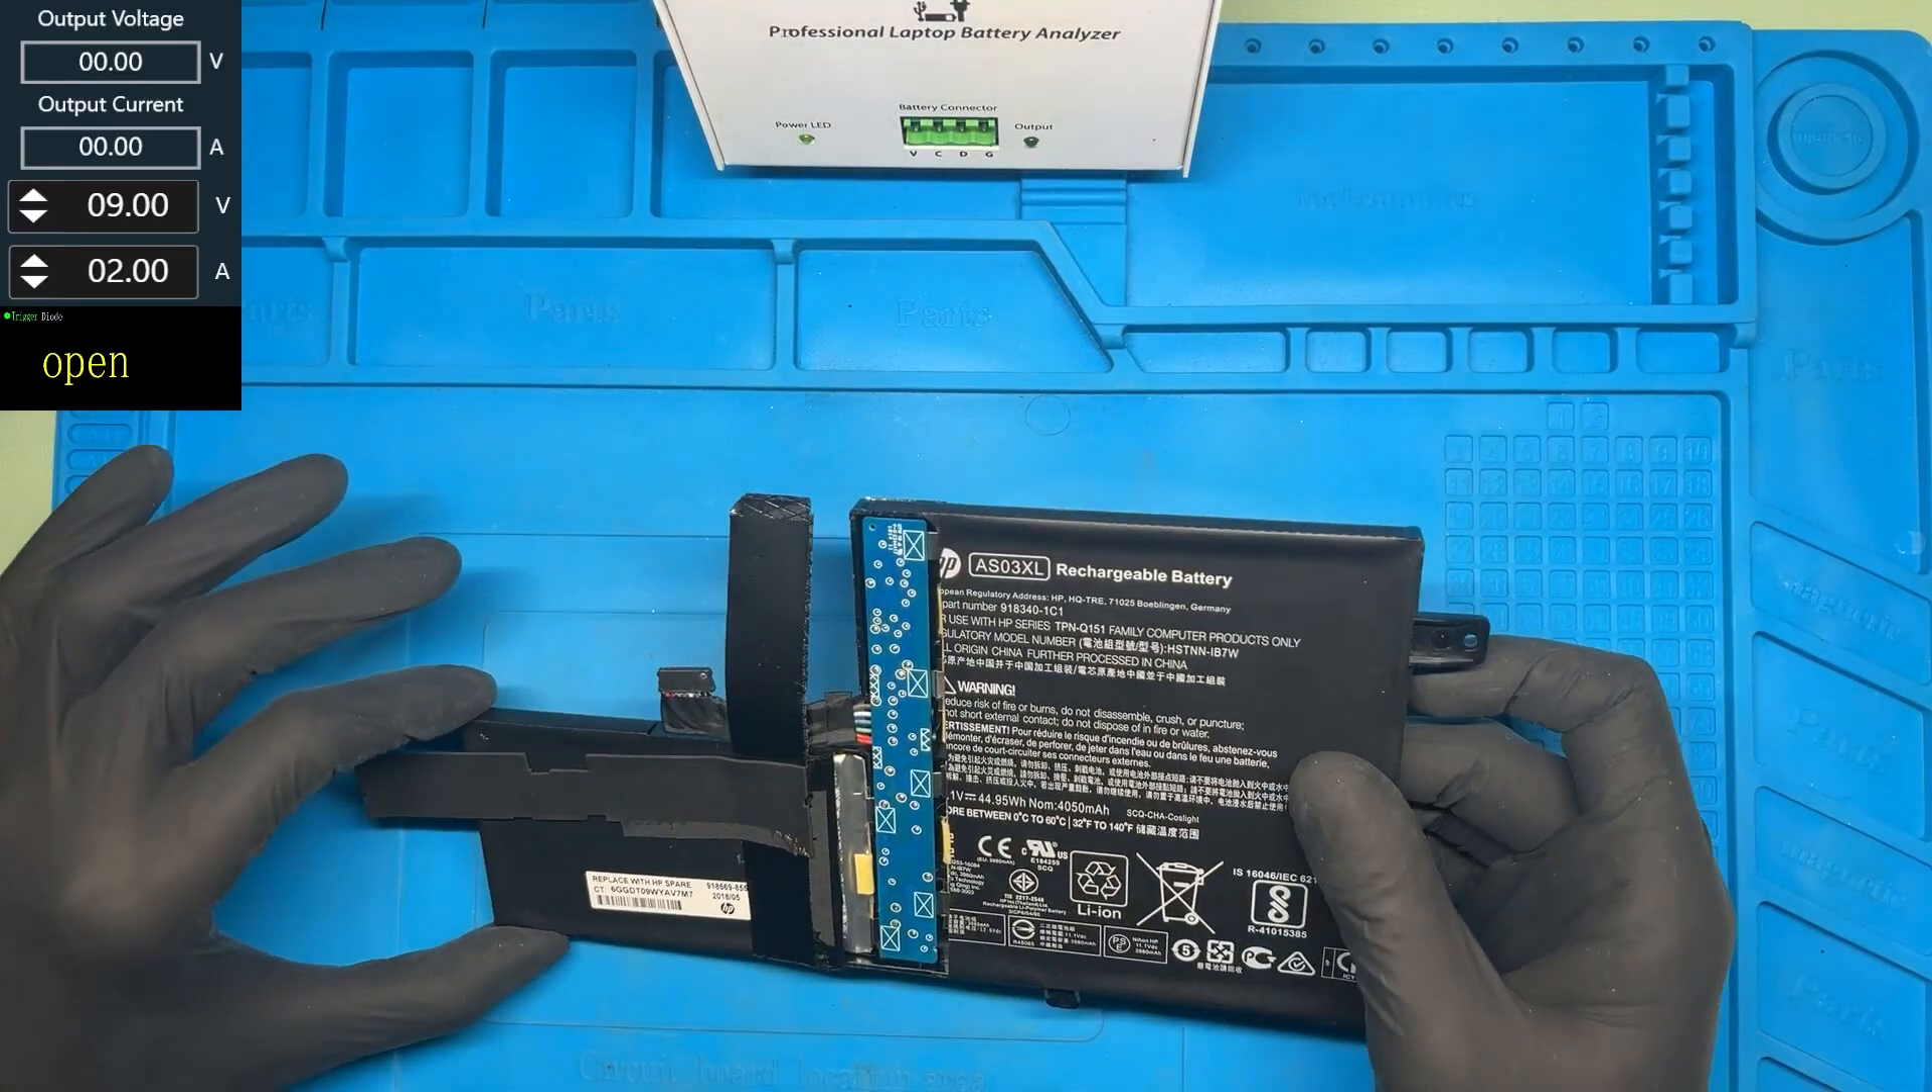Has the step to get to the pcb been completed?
Yes.